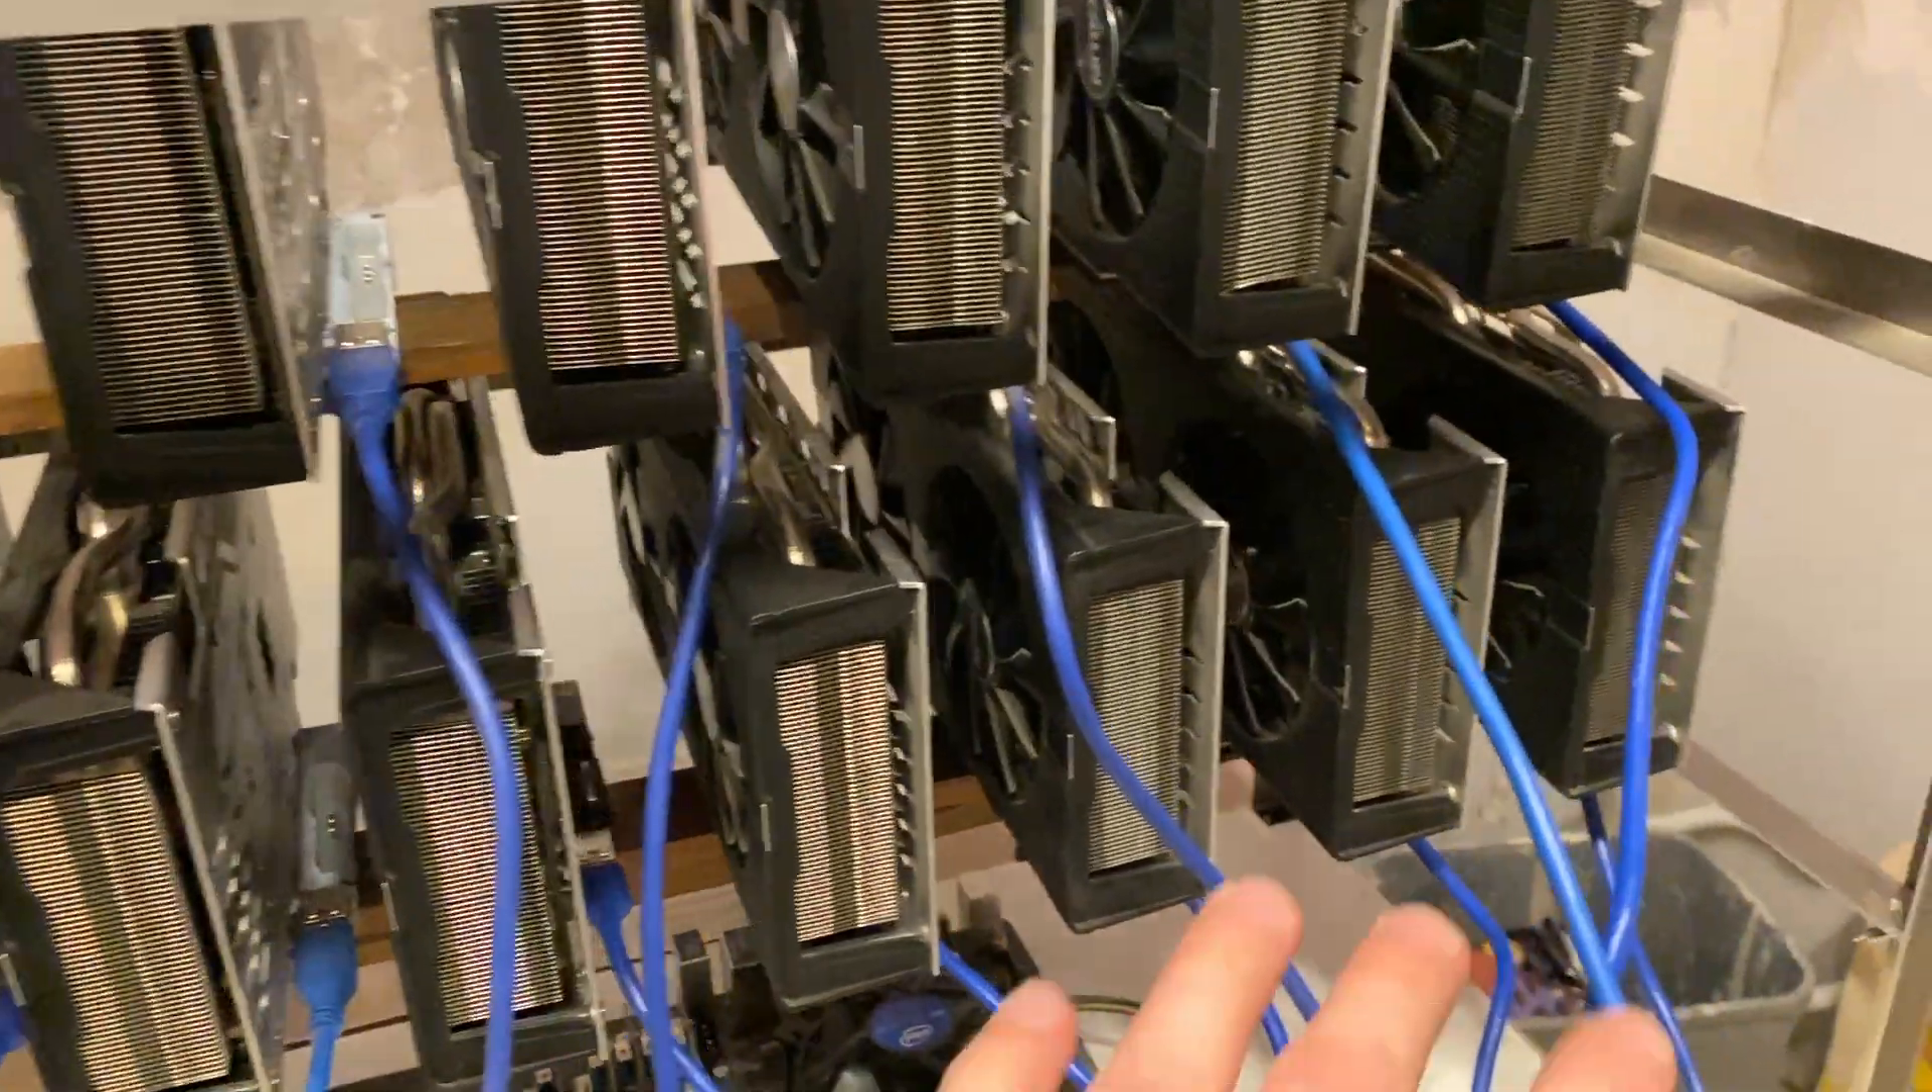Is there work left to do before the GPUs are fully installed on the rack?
No.